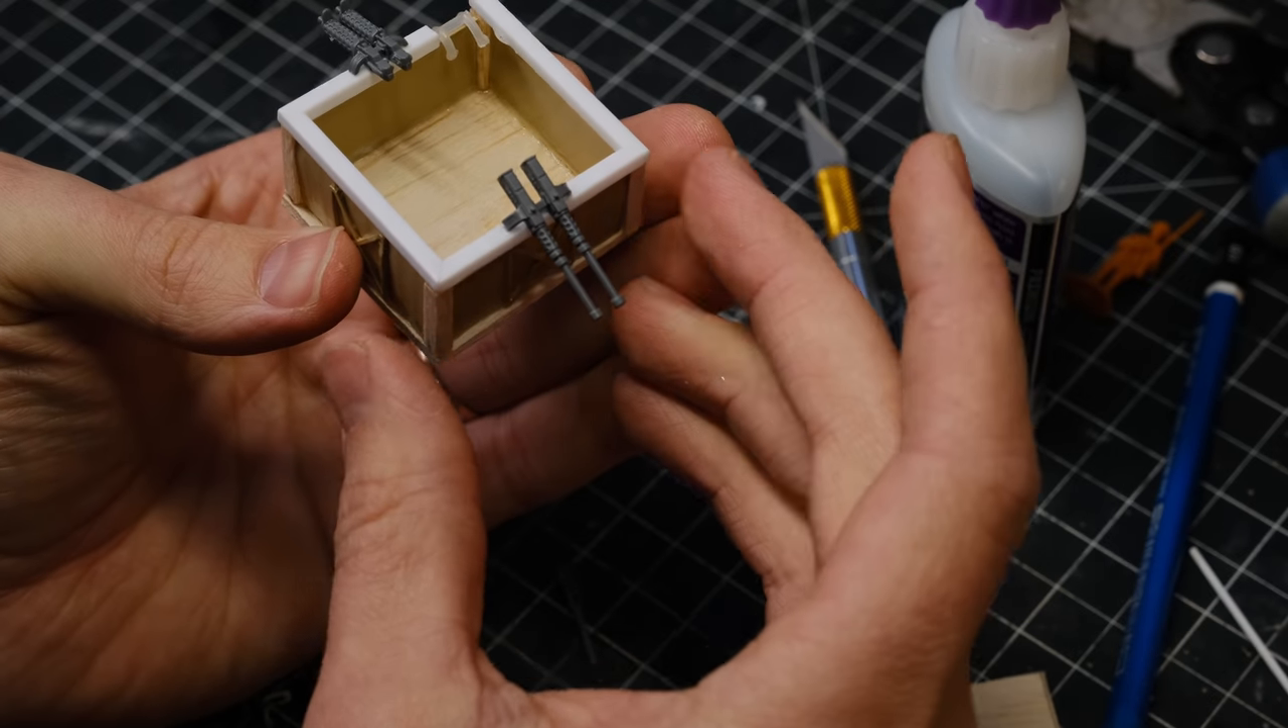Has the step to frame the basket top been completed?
Yes.